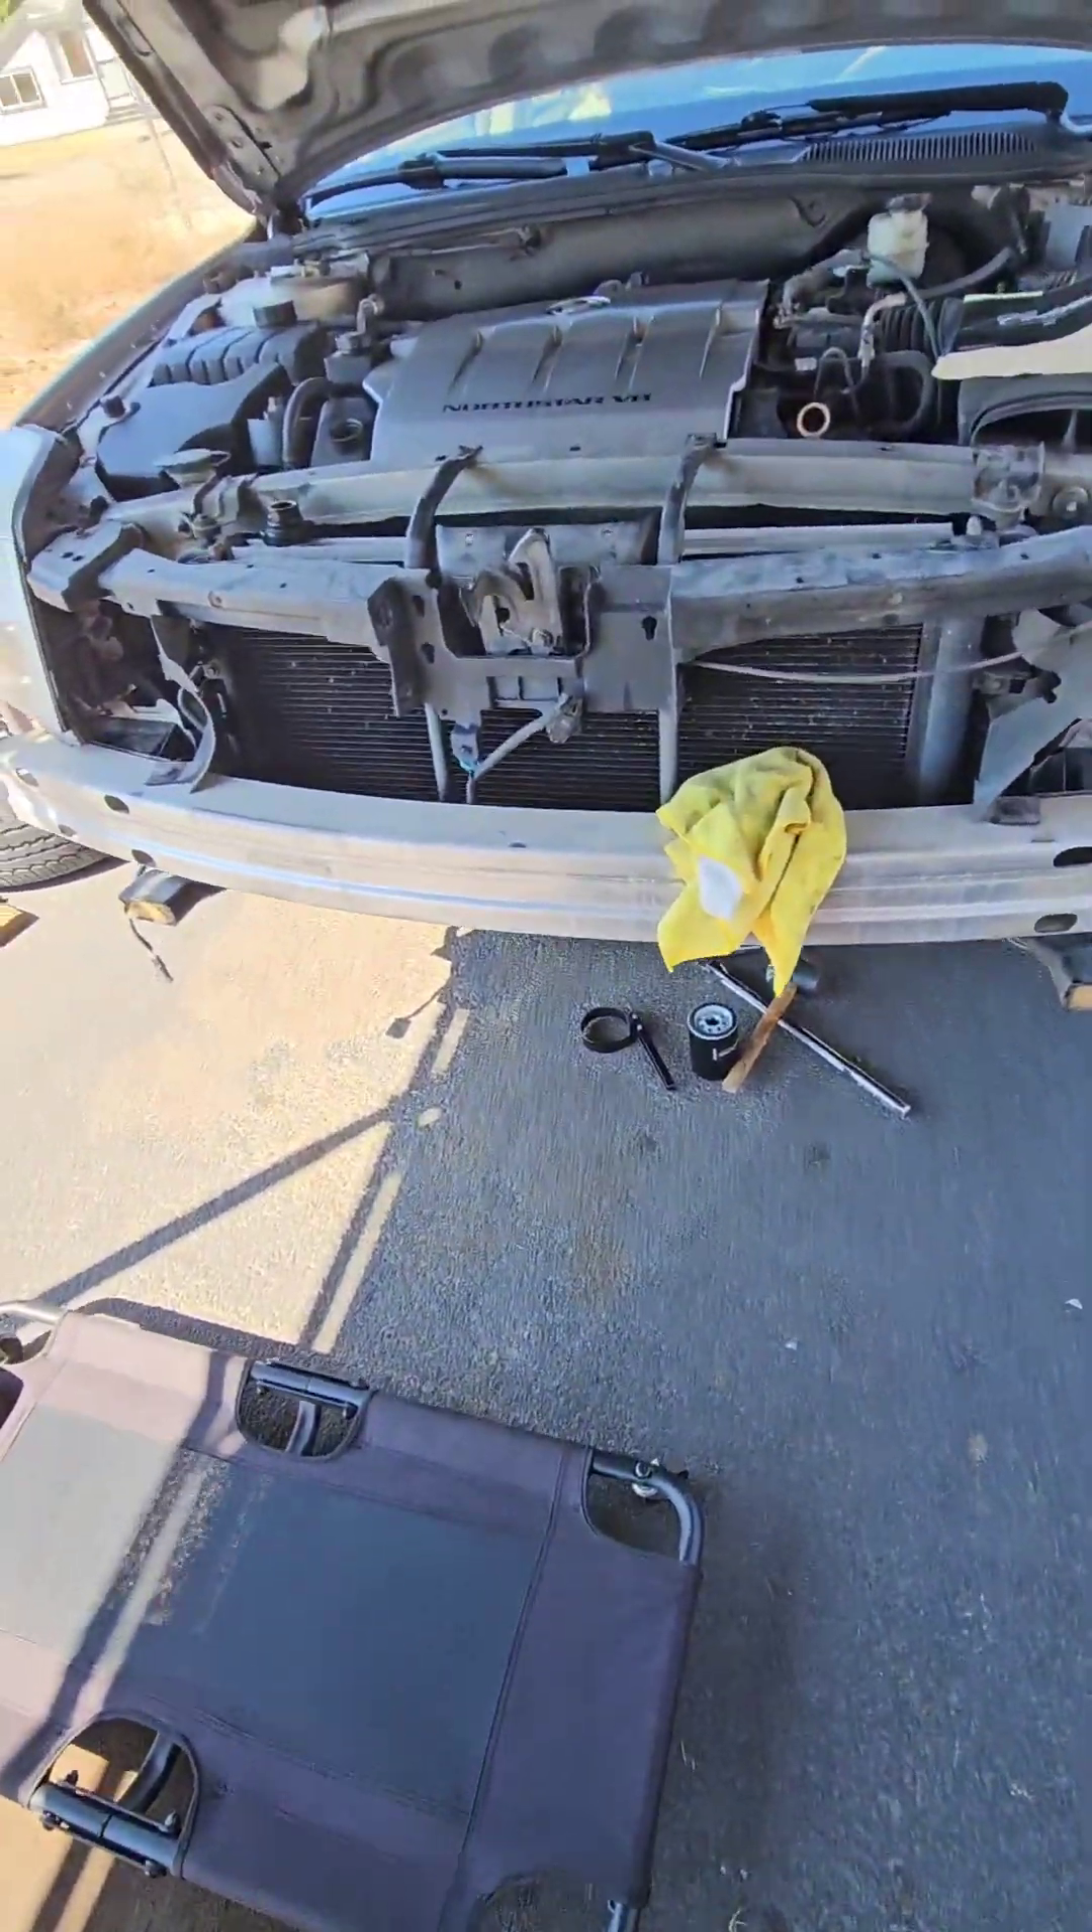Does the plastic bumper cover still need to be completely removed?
No.